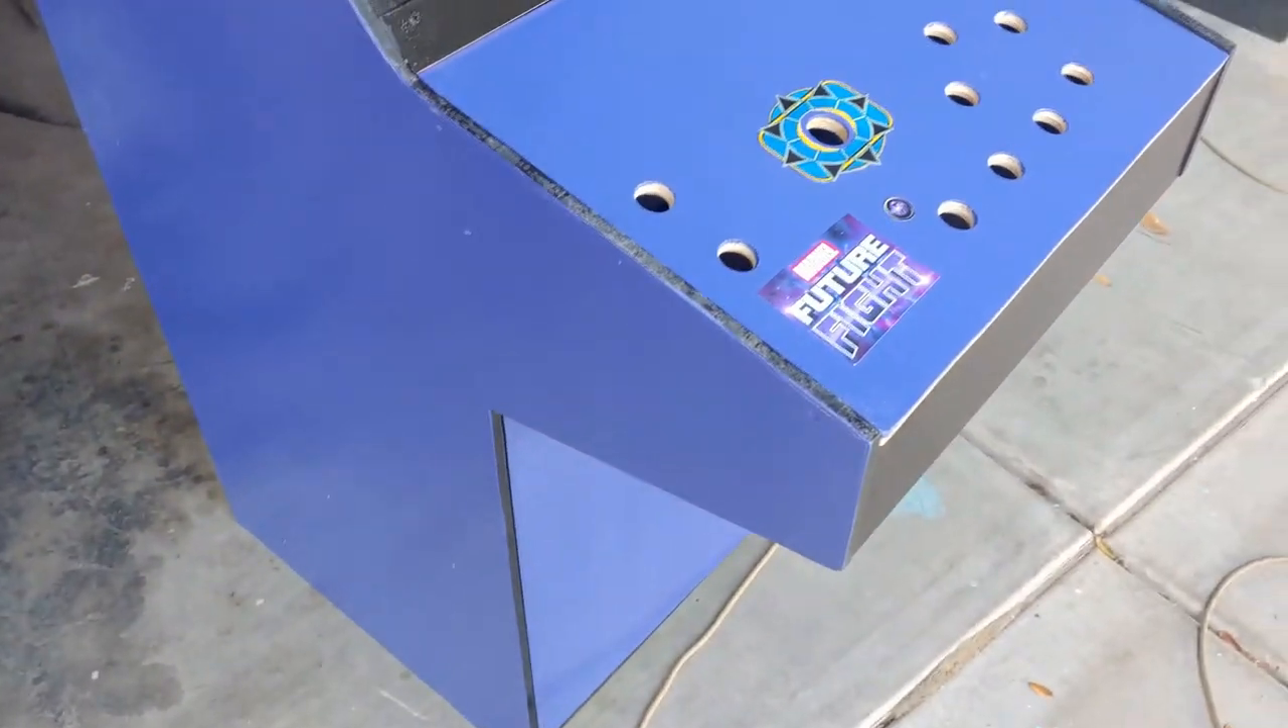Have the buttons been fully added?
No.